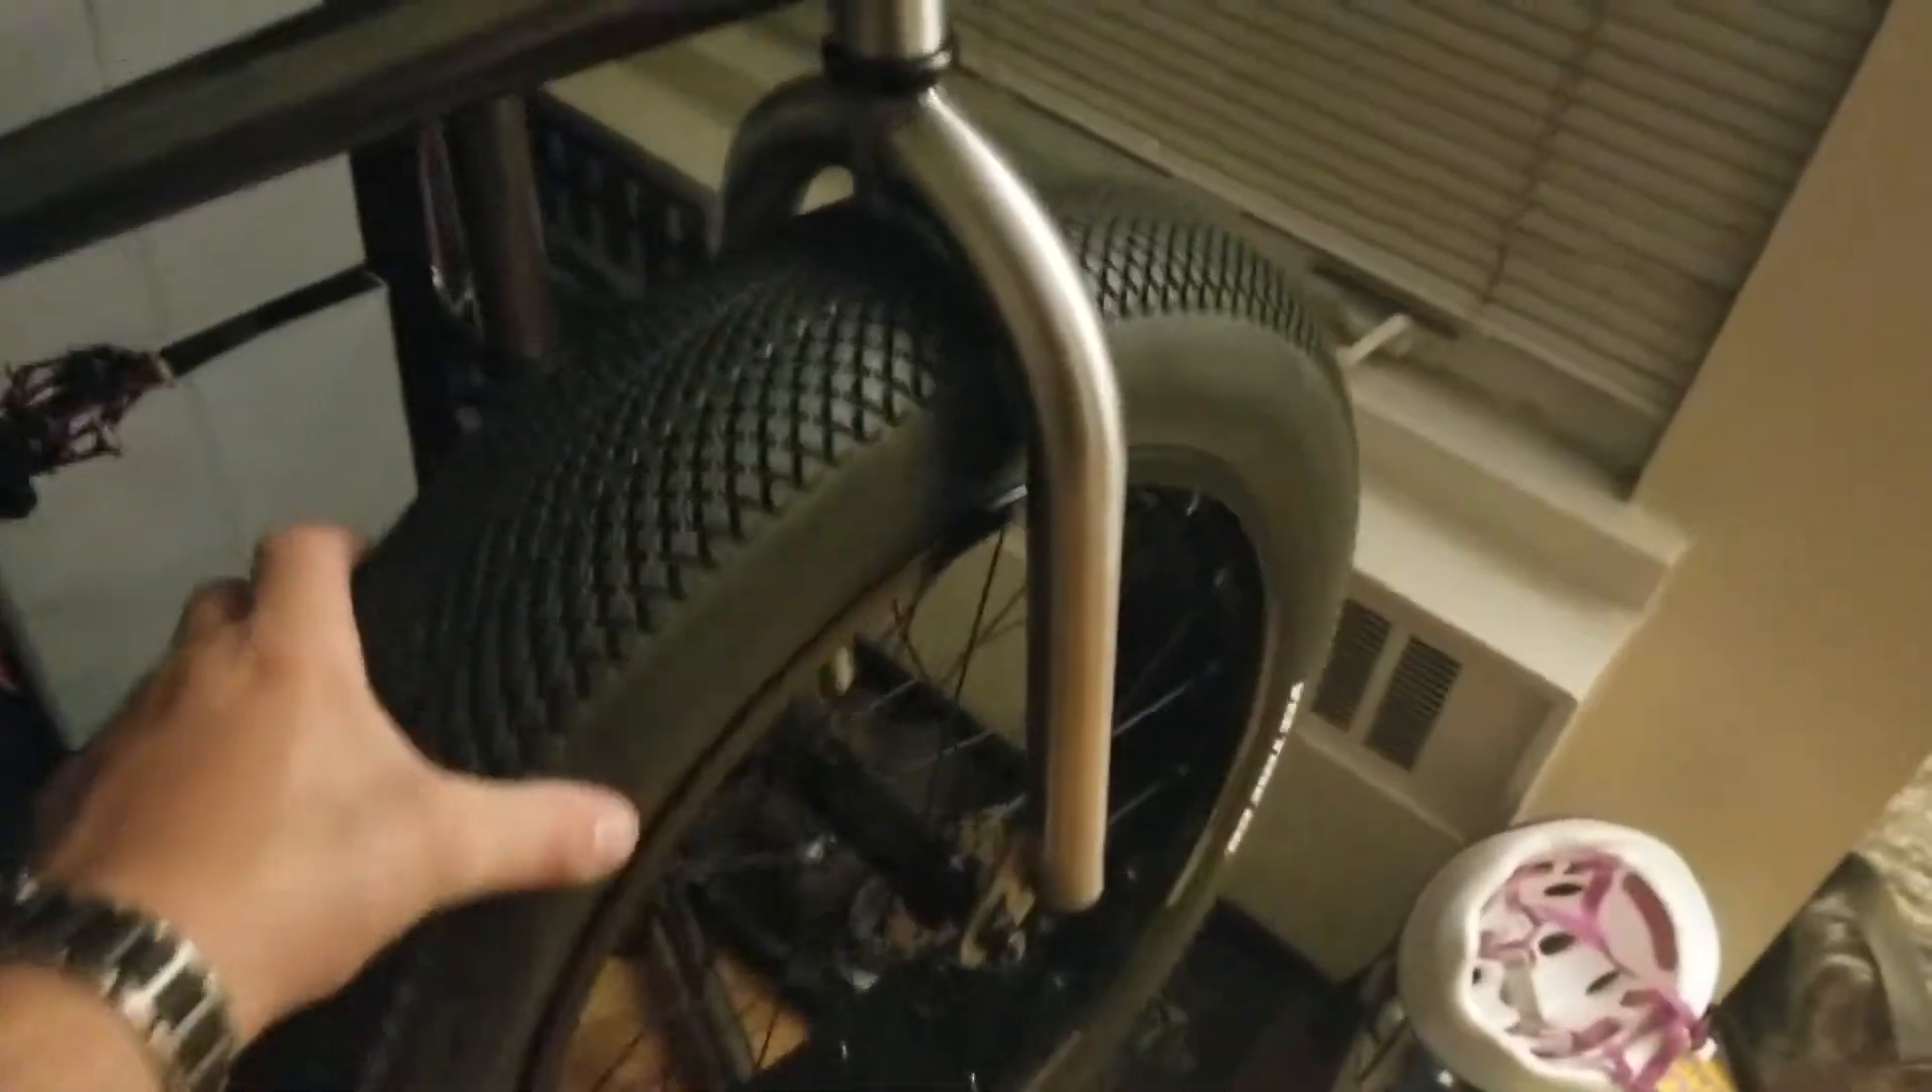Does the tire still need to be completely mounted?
No.